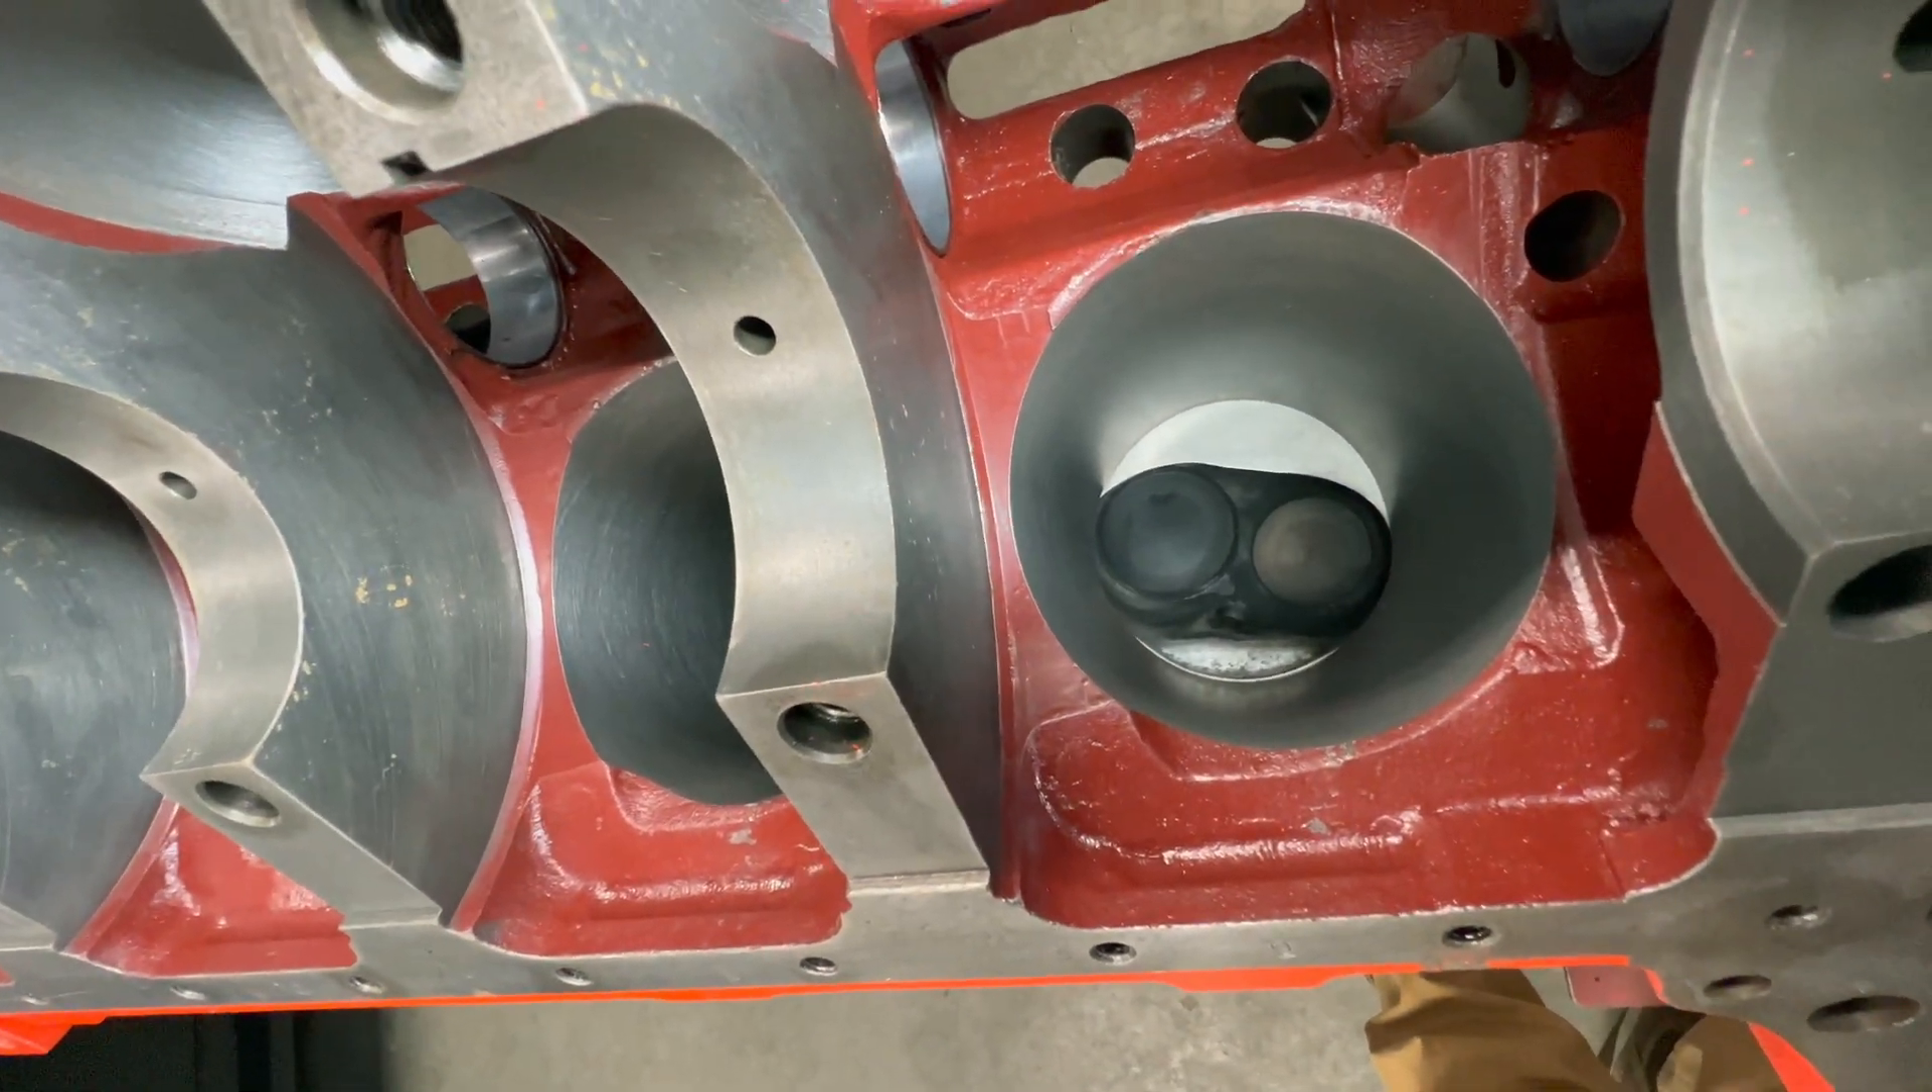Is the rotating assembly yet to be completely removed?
No.